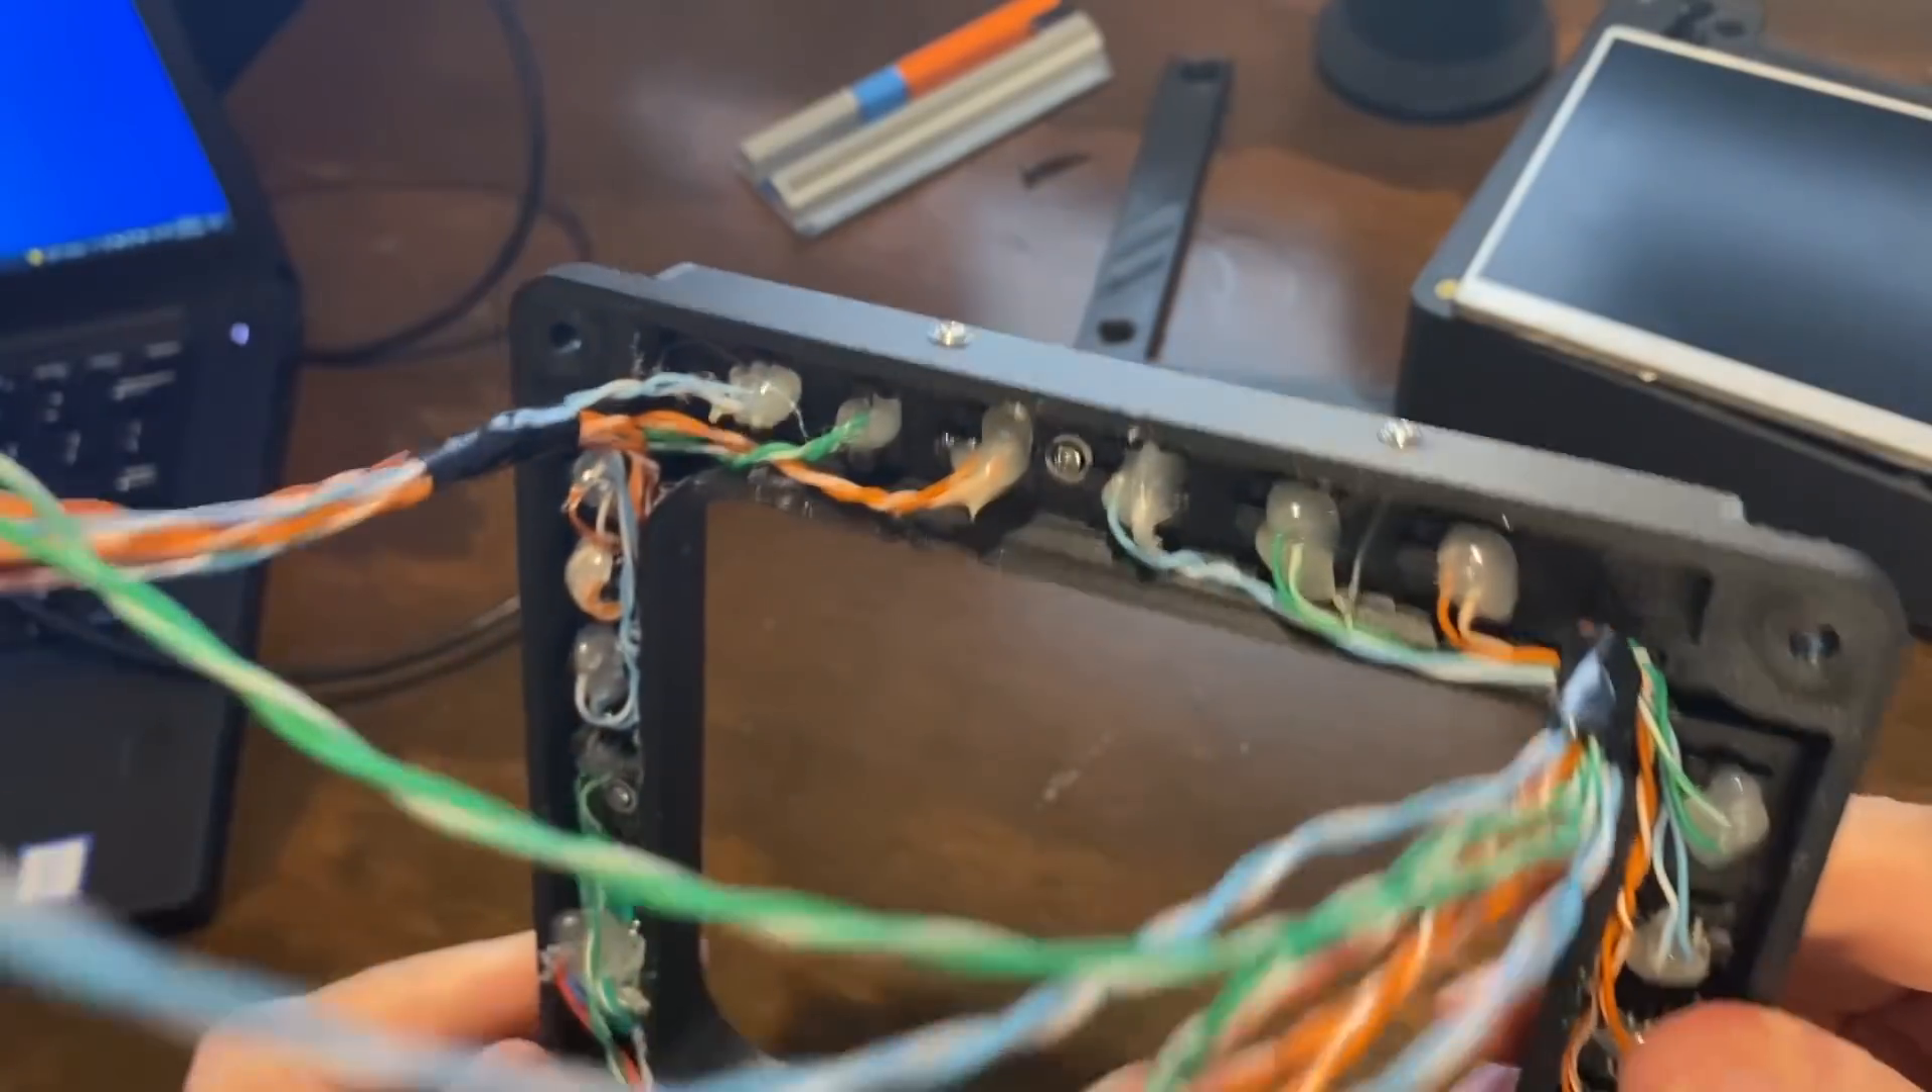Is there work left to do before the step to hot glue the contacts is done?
No.